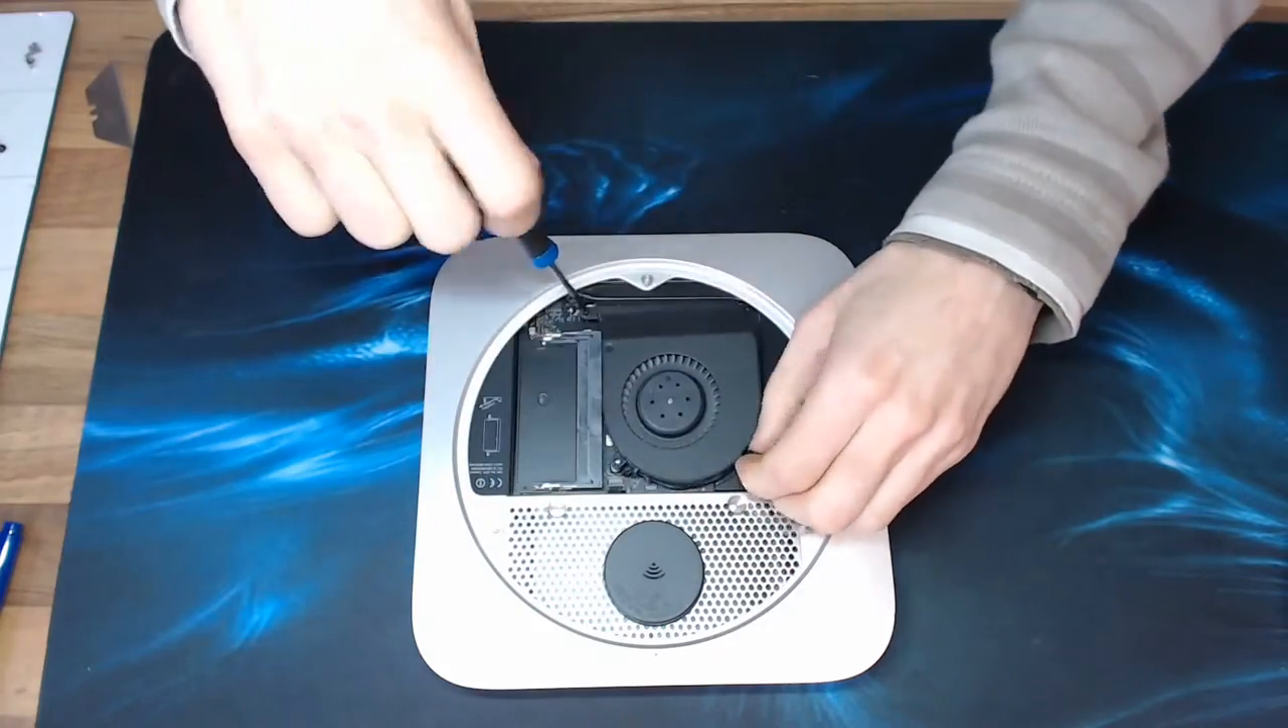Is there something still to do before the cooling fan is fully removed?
Yes.